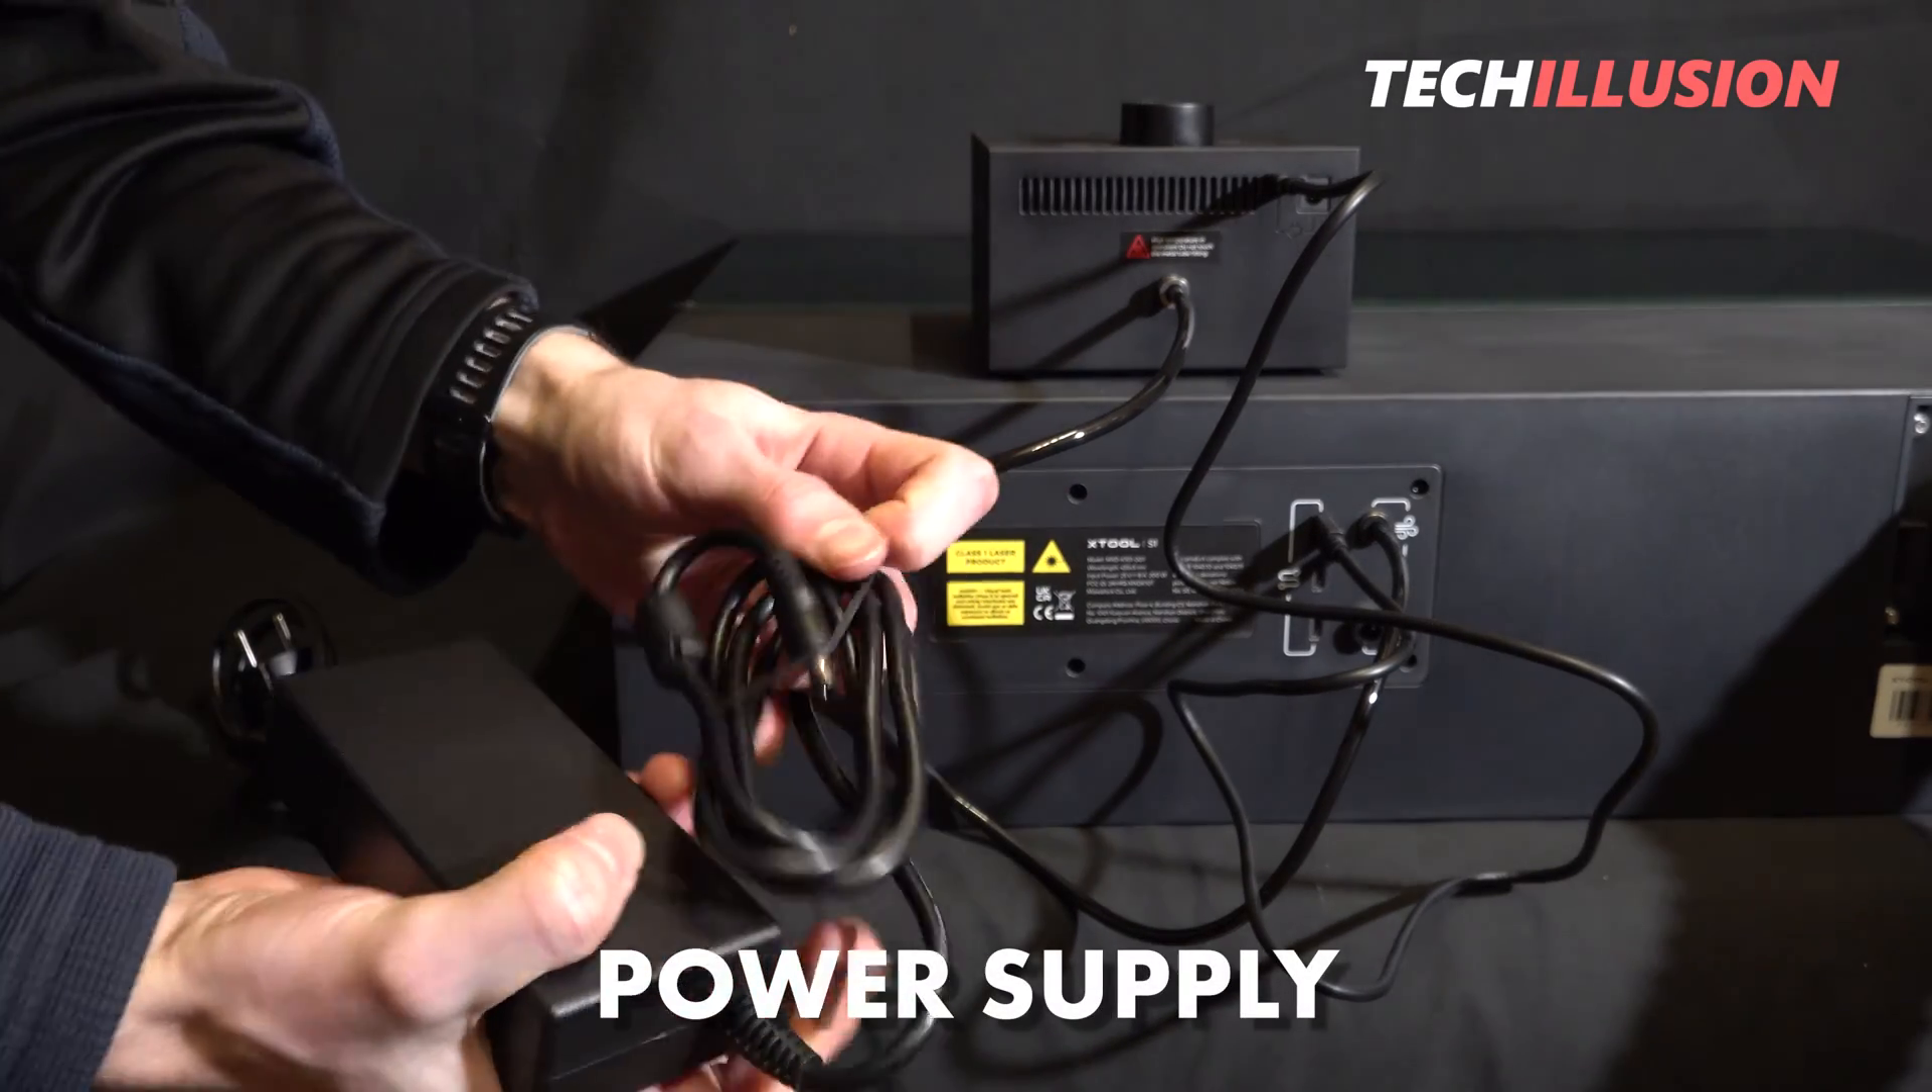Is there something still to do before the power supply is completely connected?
Yes.